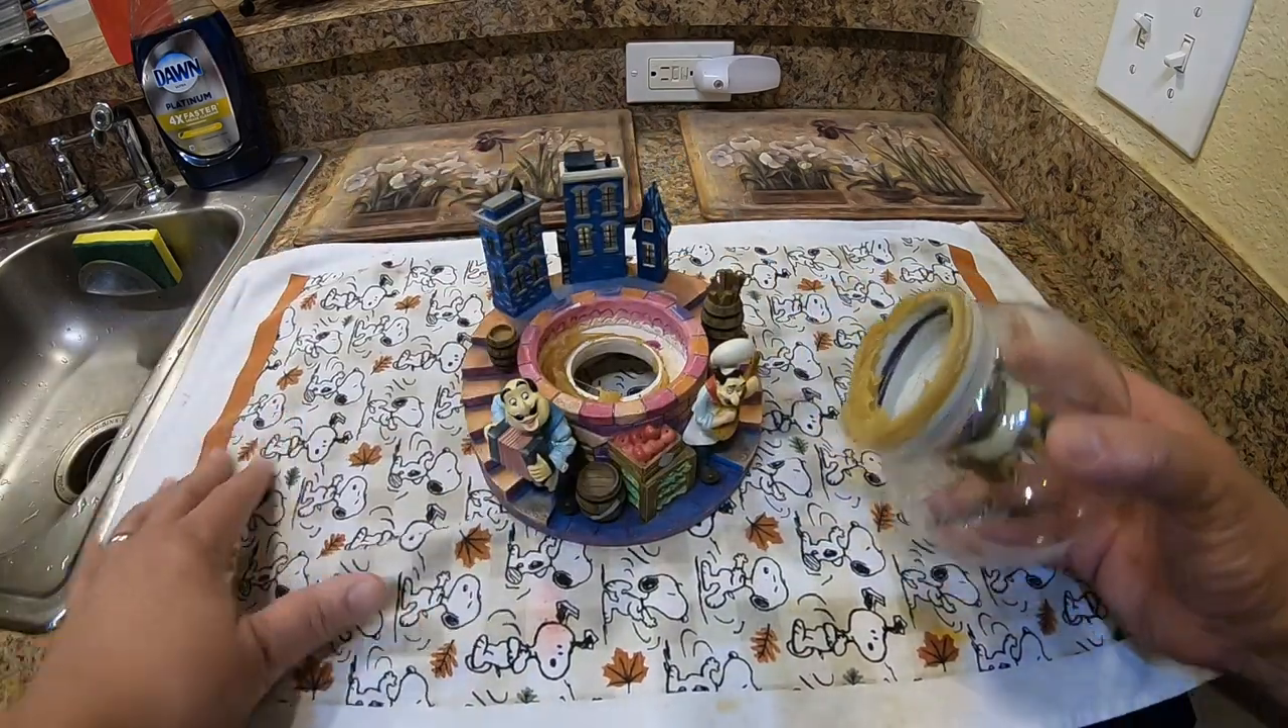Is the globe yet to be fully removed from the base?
No.